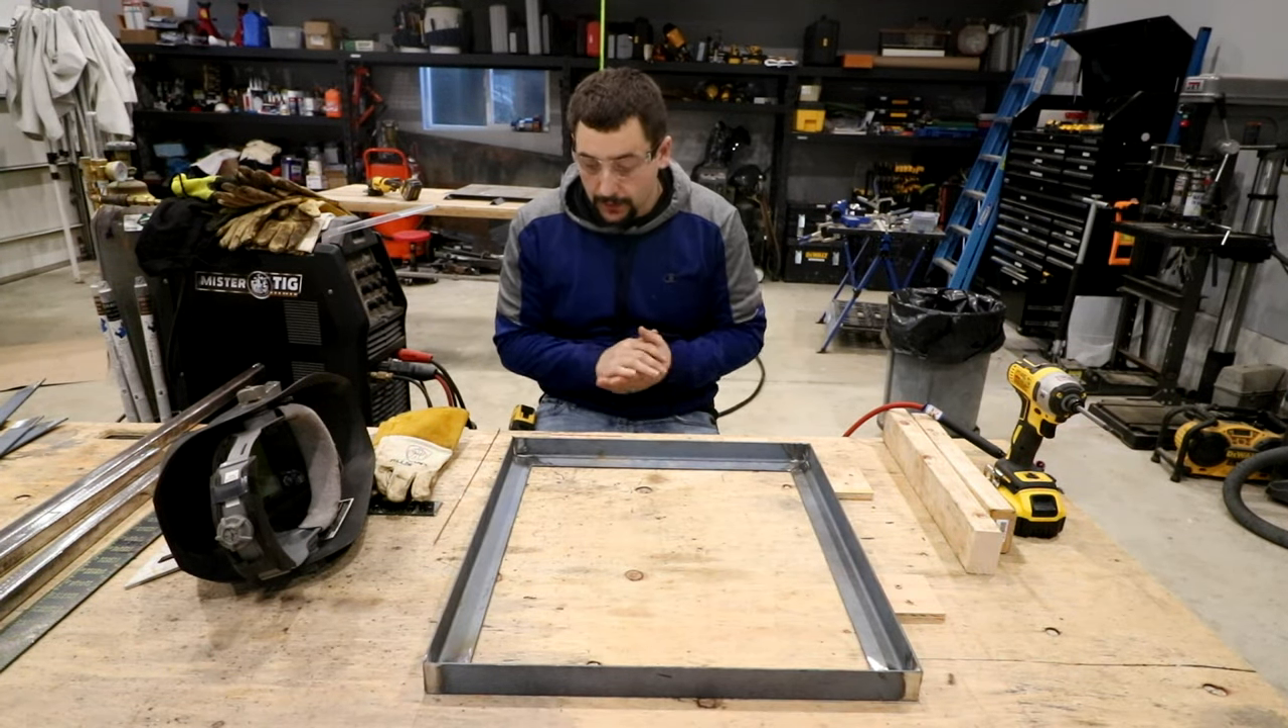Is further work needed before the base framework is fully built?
No.